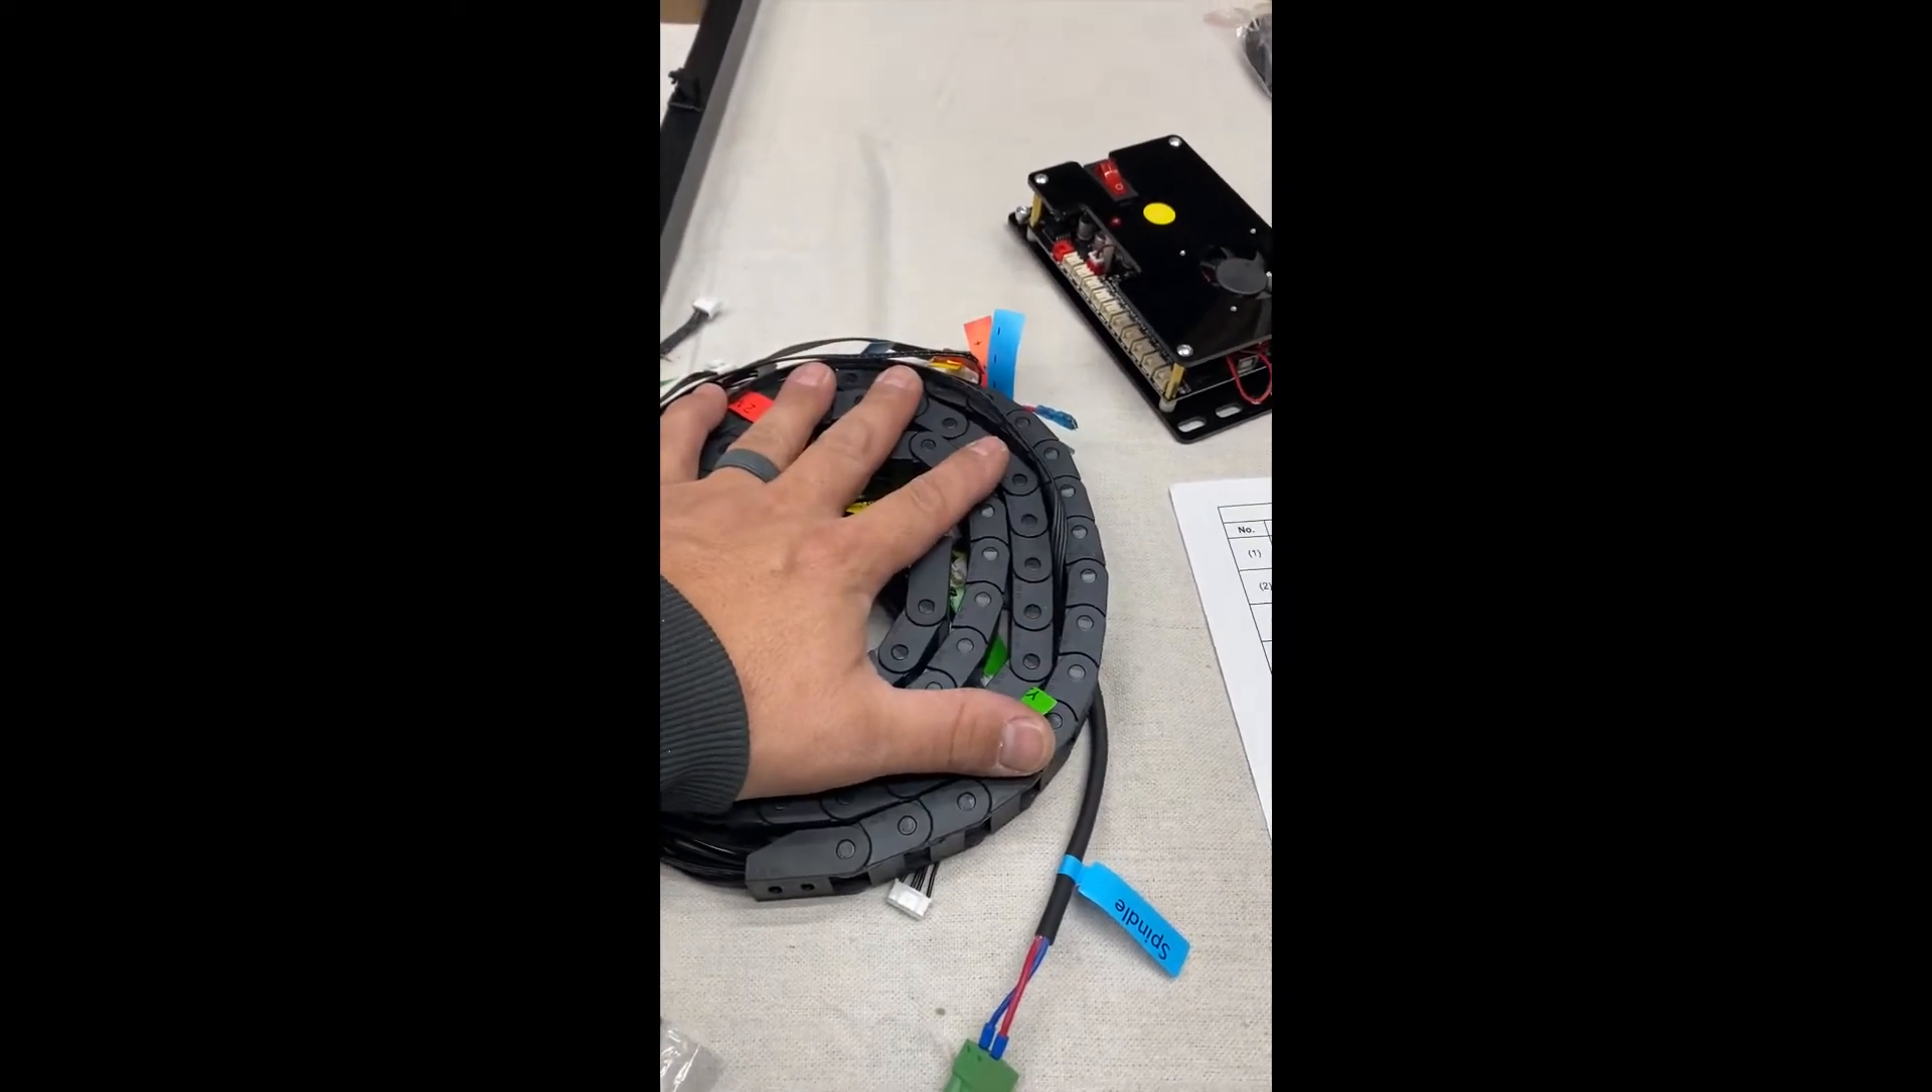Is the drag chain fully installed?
No.